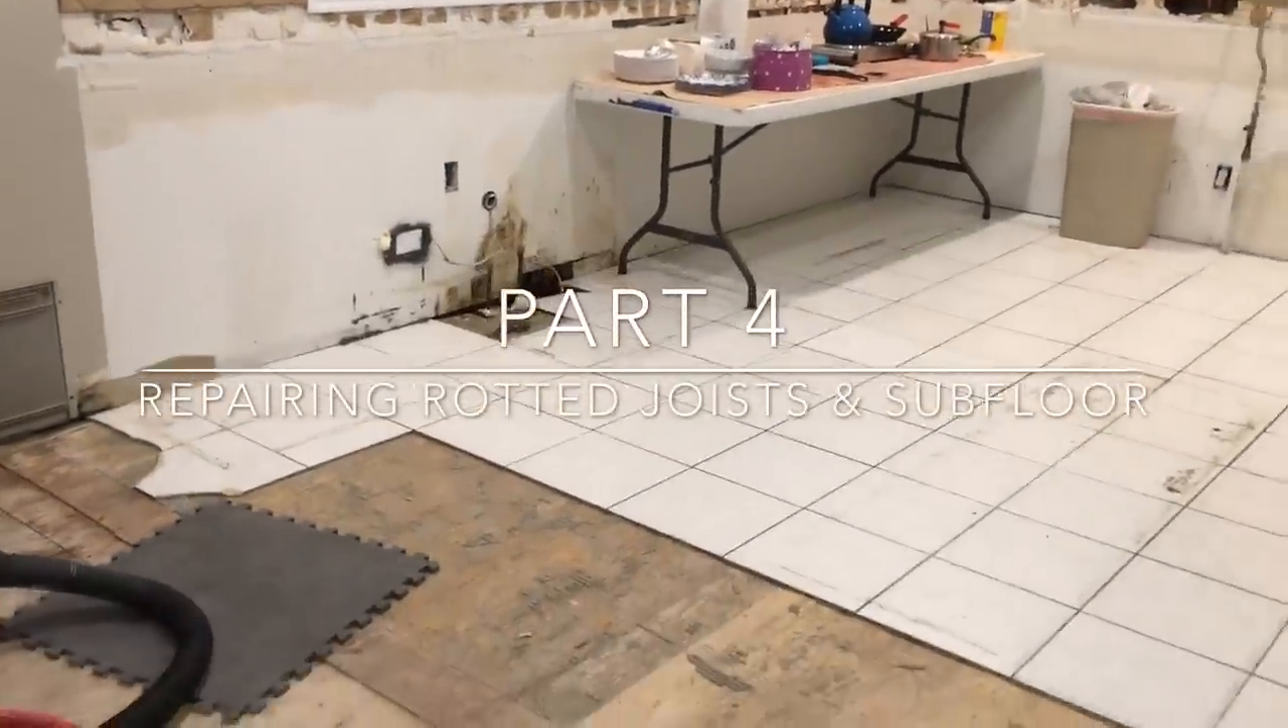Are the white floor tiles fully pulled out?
No.